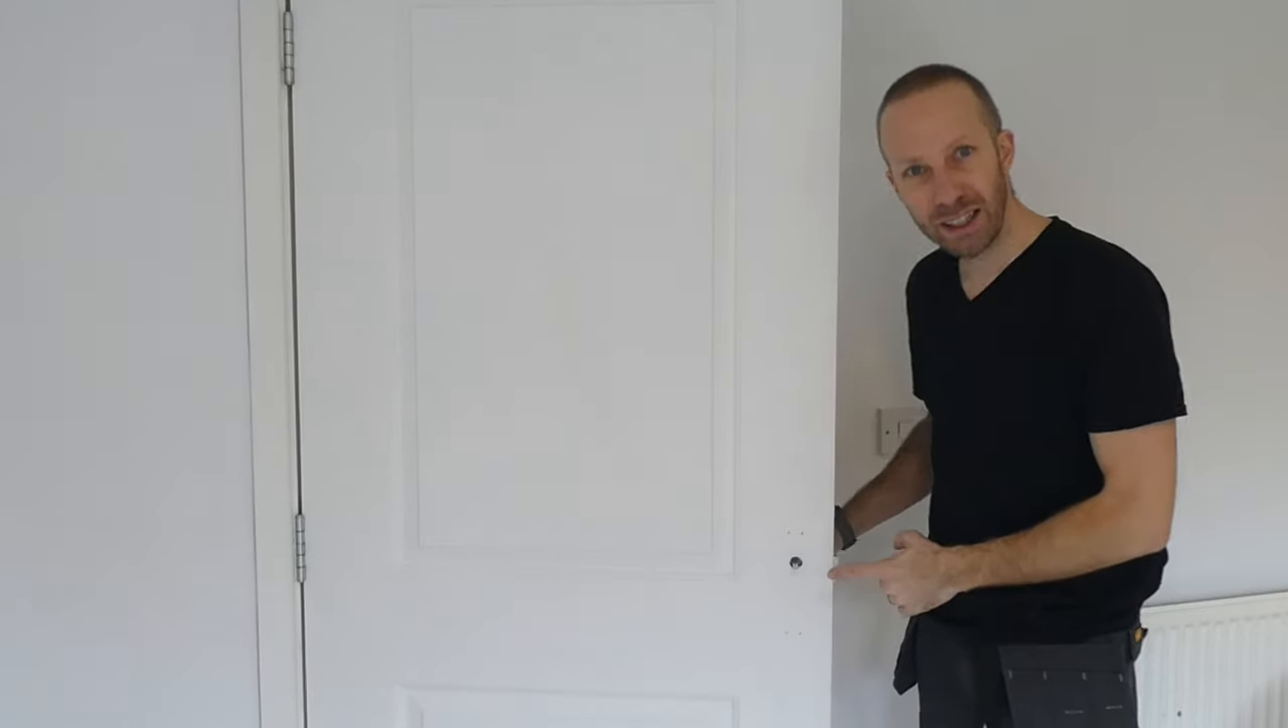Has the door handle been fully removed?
Yes.